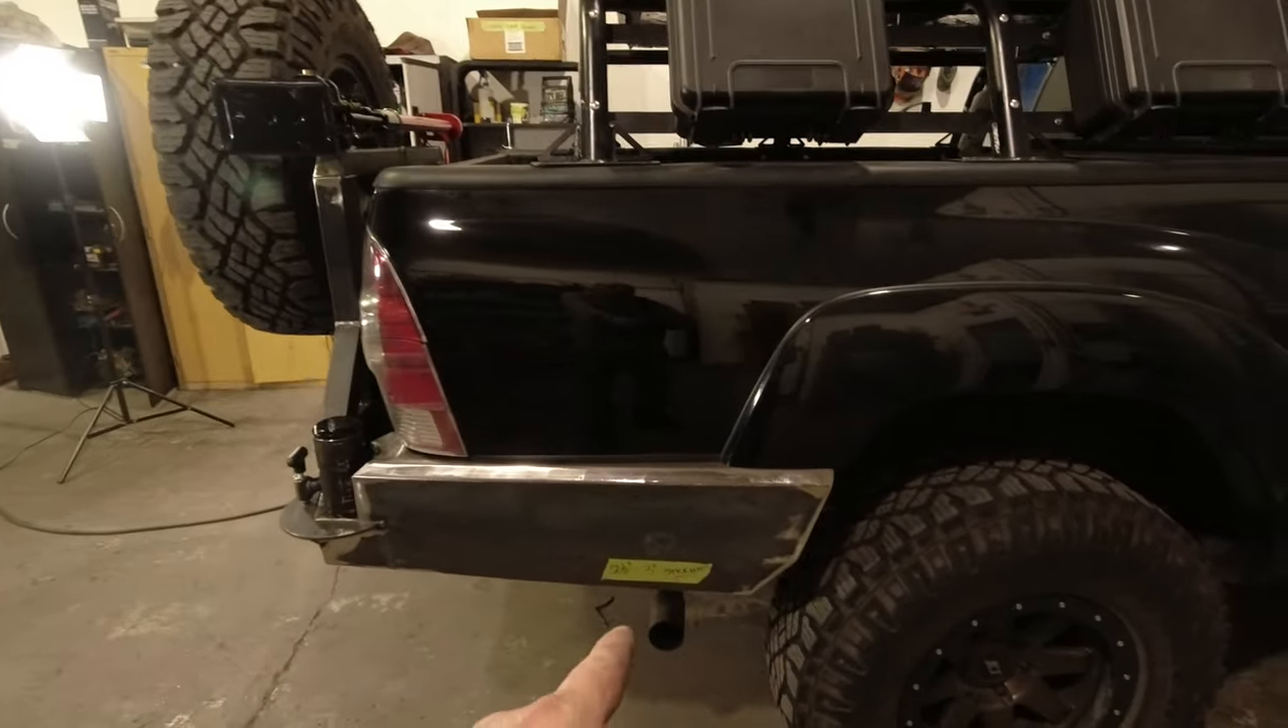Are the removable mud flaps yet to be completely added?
Yes.